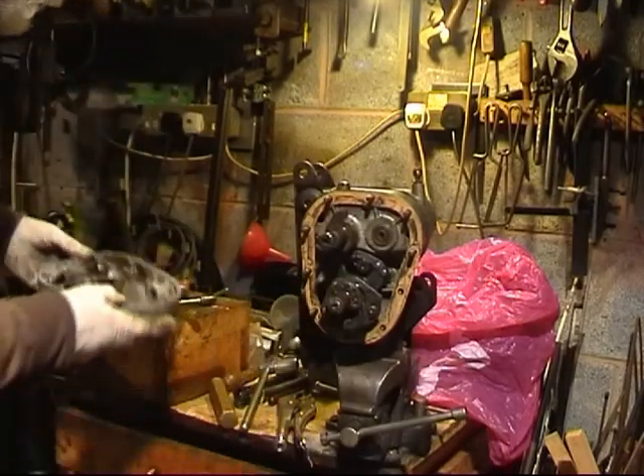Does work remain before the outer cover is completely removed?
No.